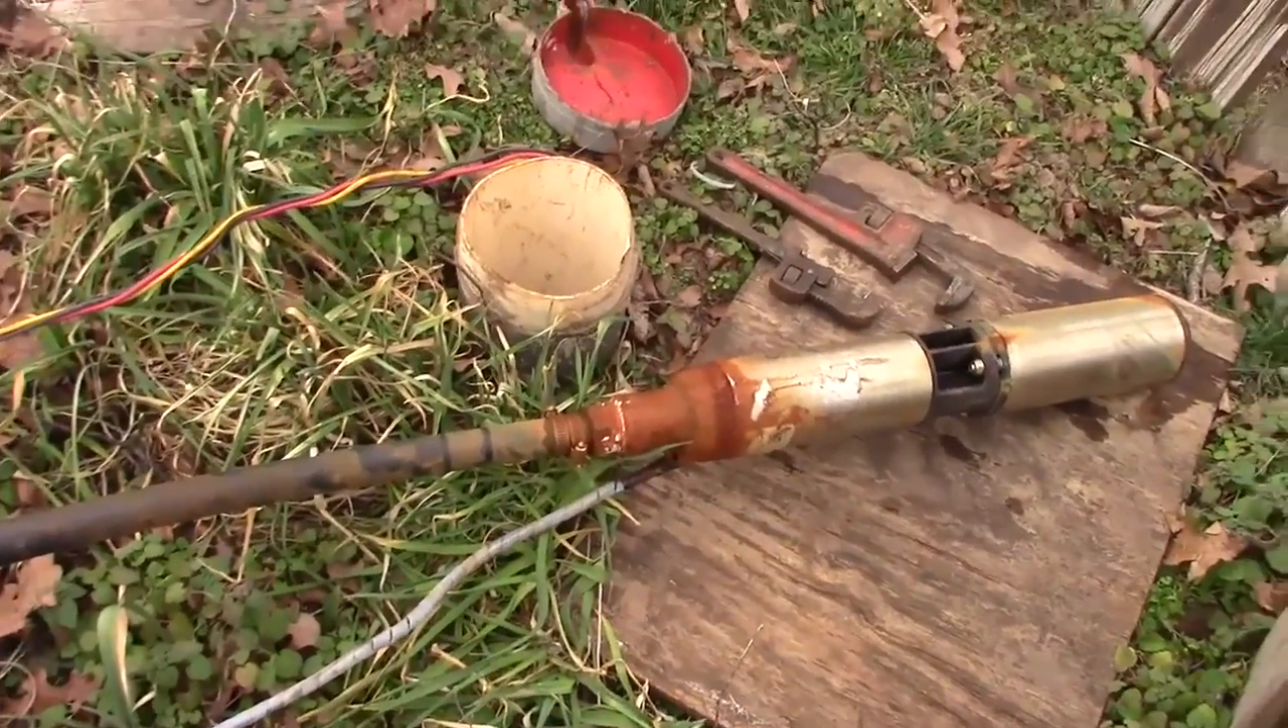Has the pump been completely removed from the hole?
Yes.